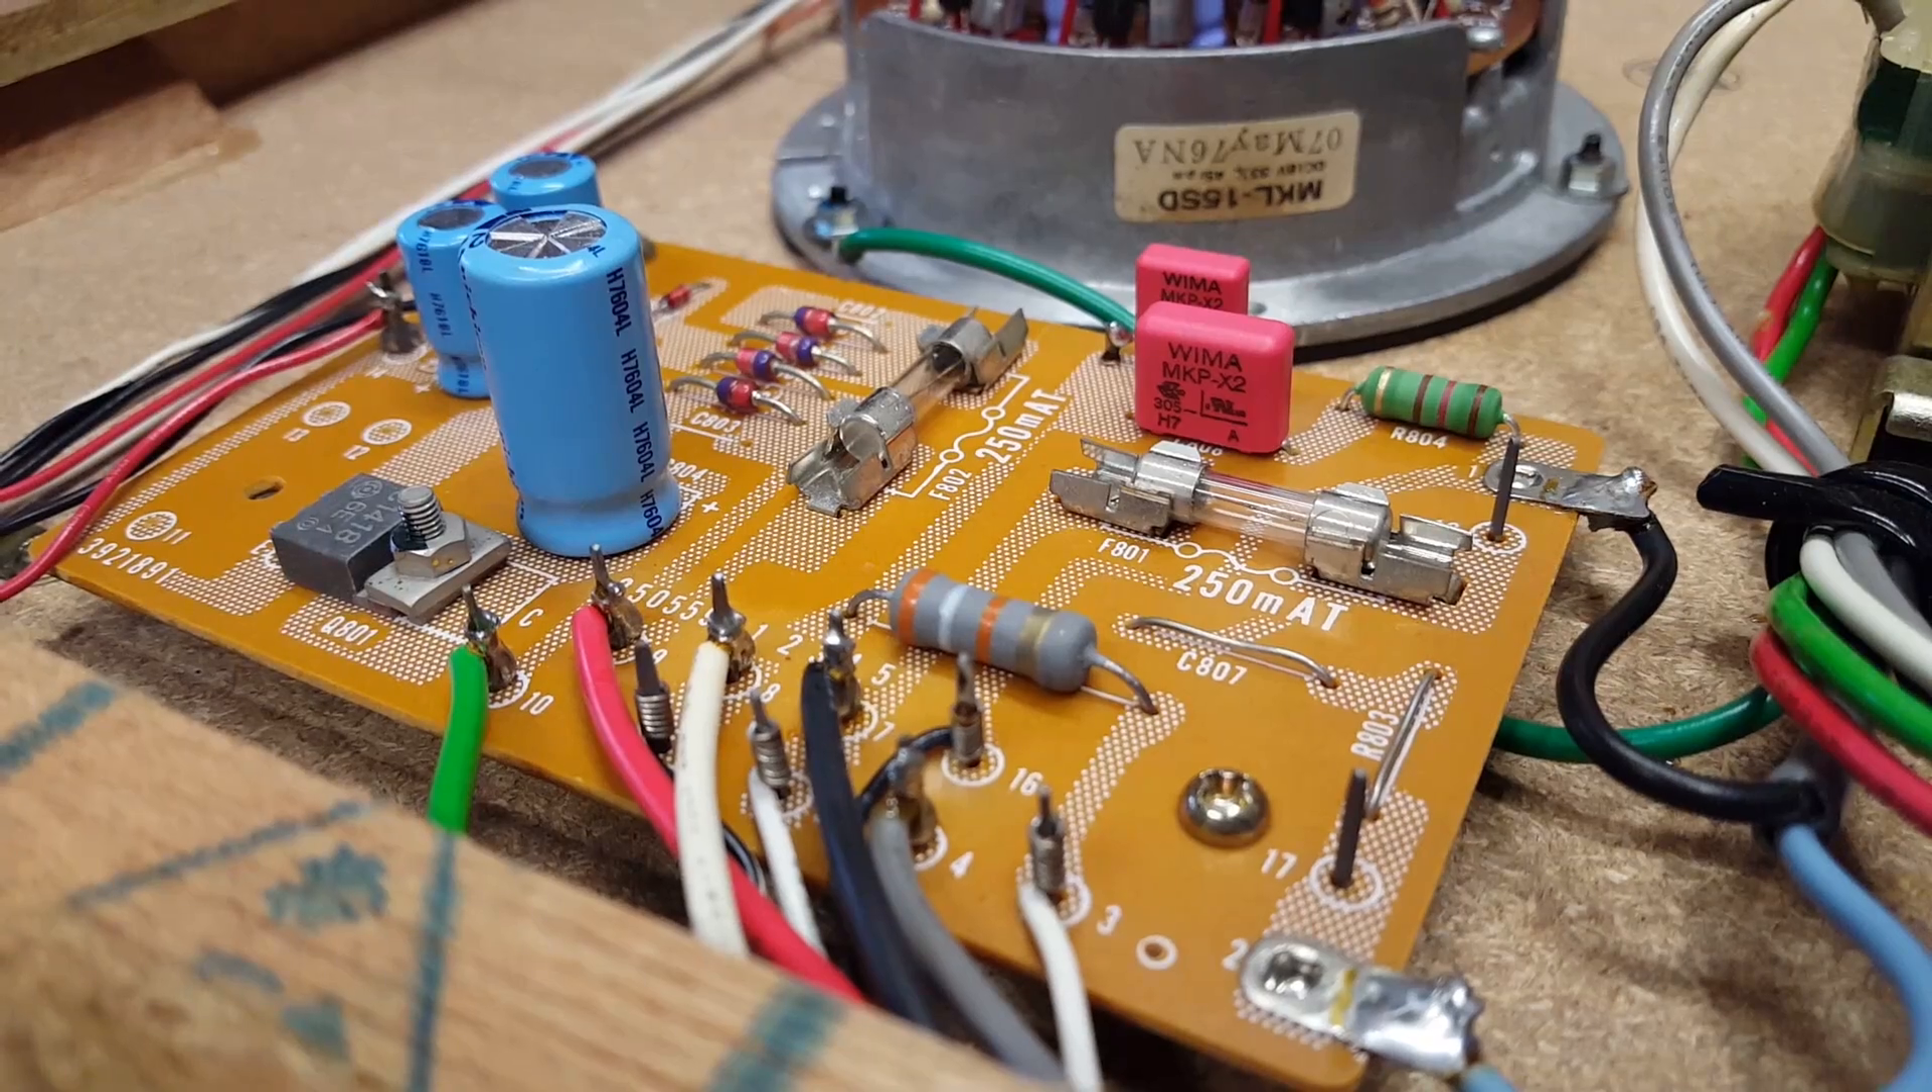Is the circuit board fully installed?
Yes.